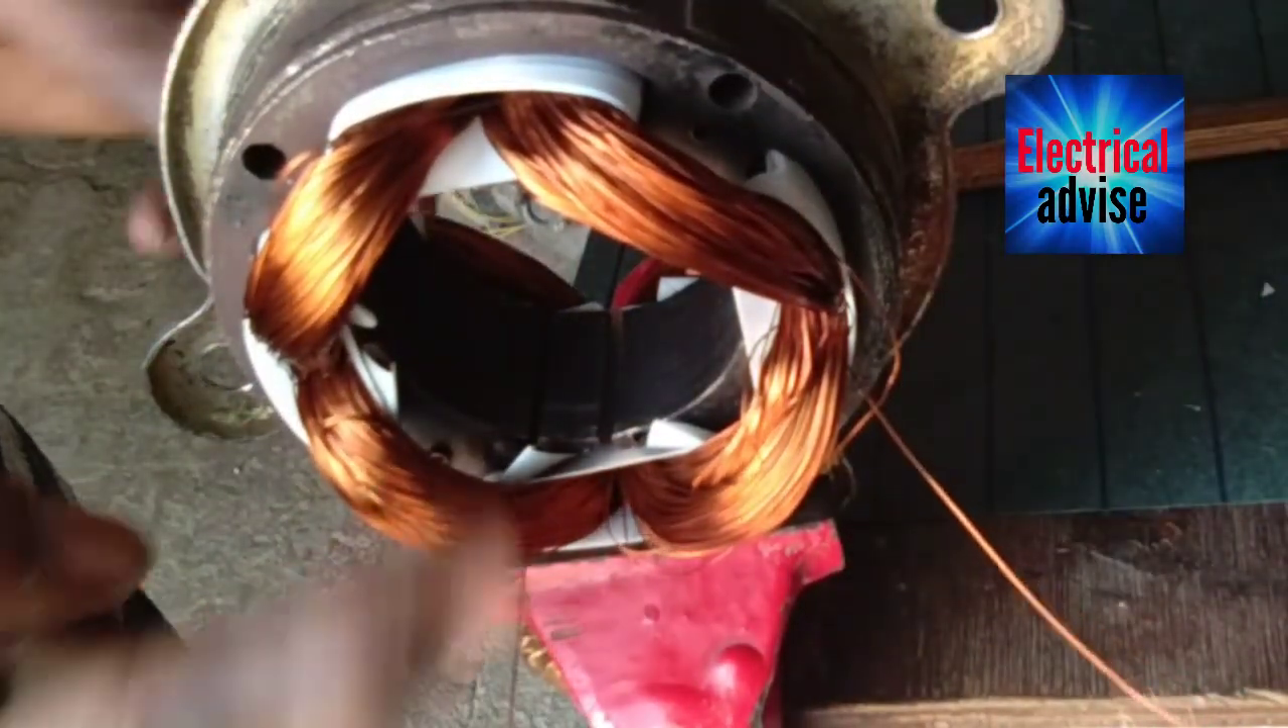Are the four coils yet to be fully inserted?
No.